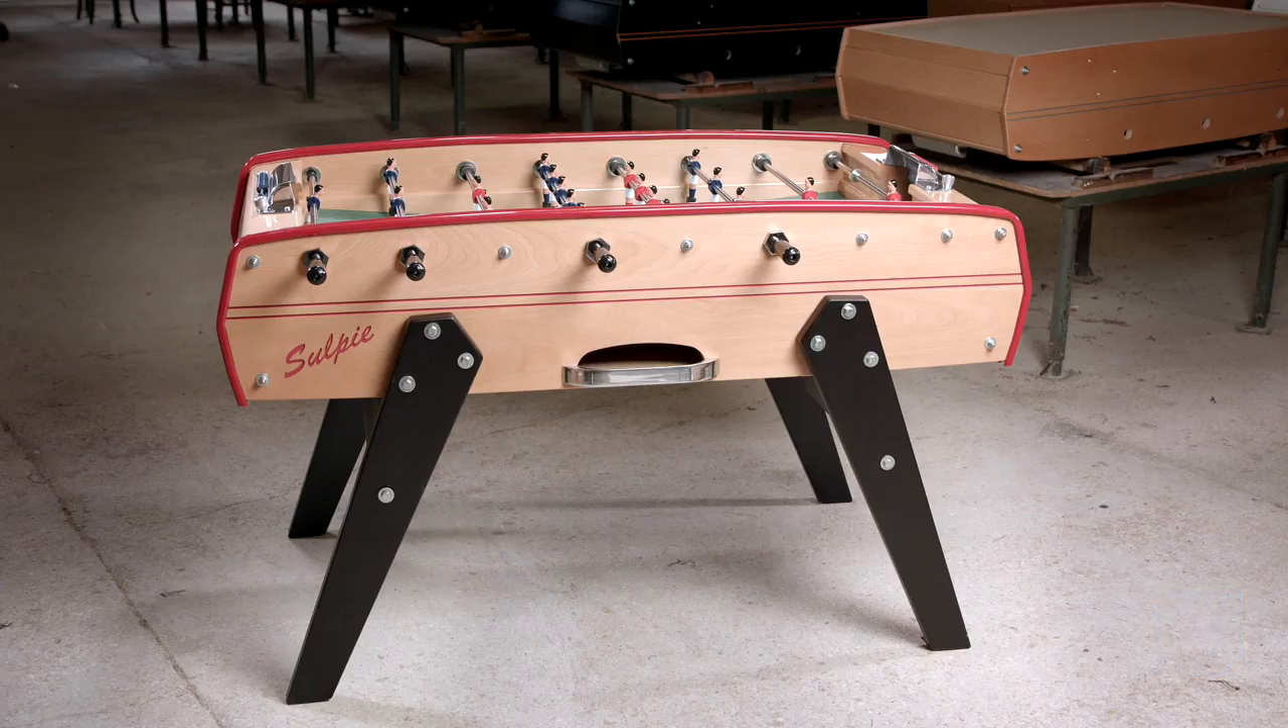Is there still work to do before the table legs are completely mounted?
No.